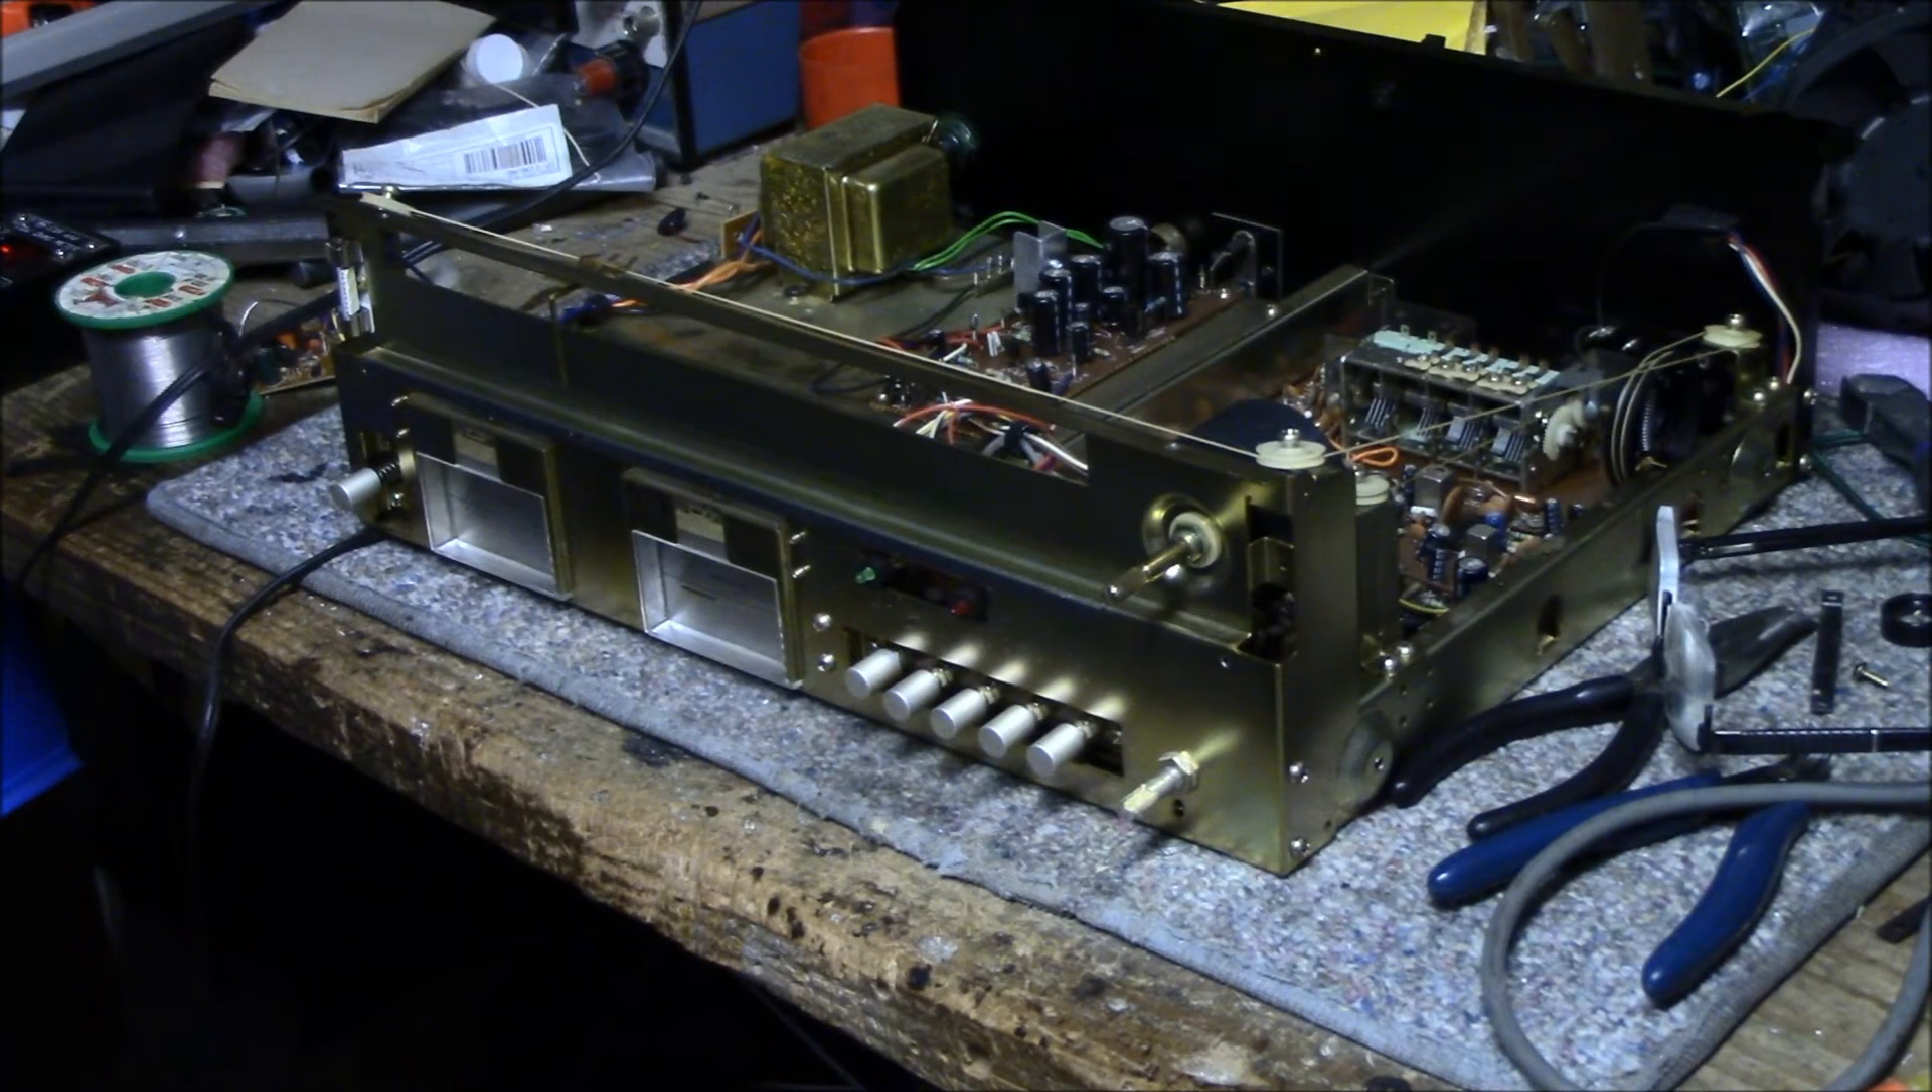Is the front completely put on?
No.